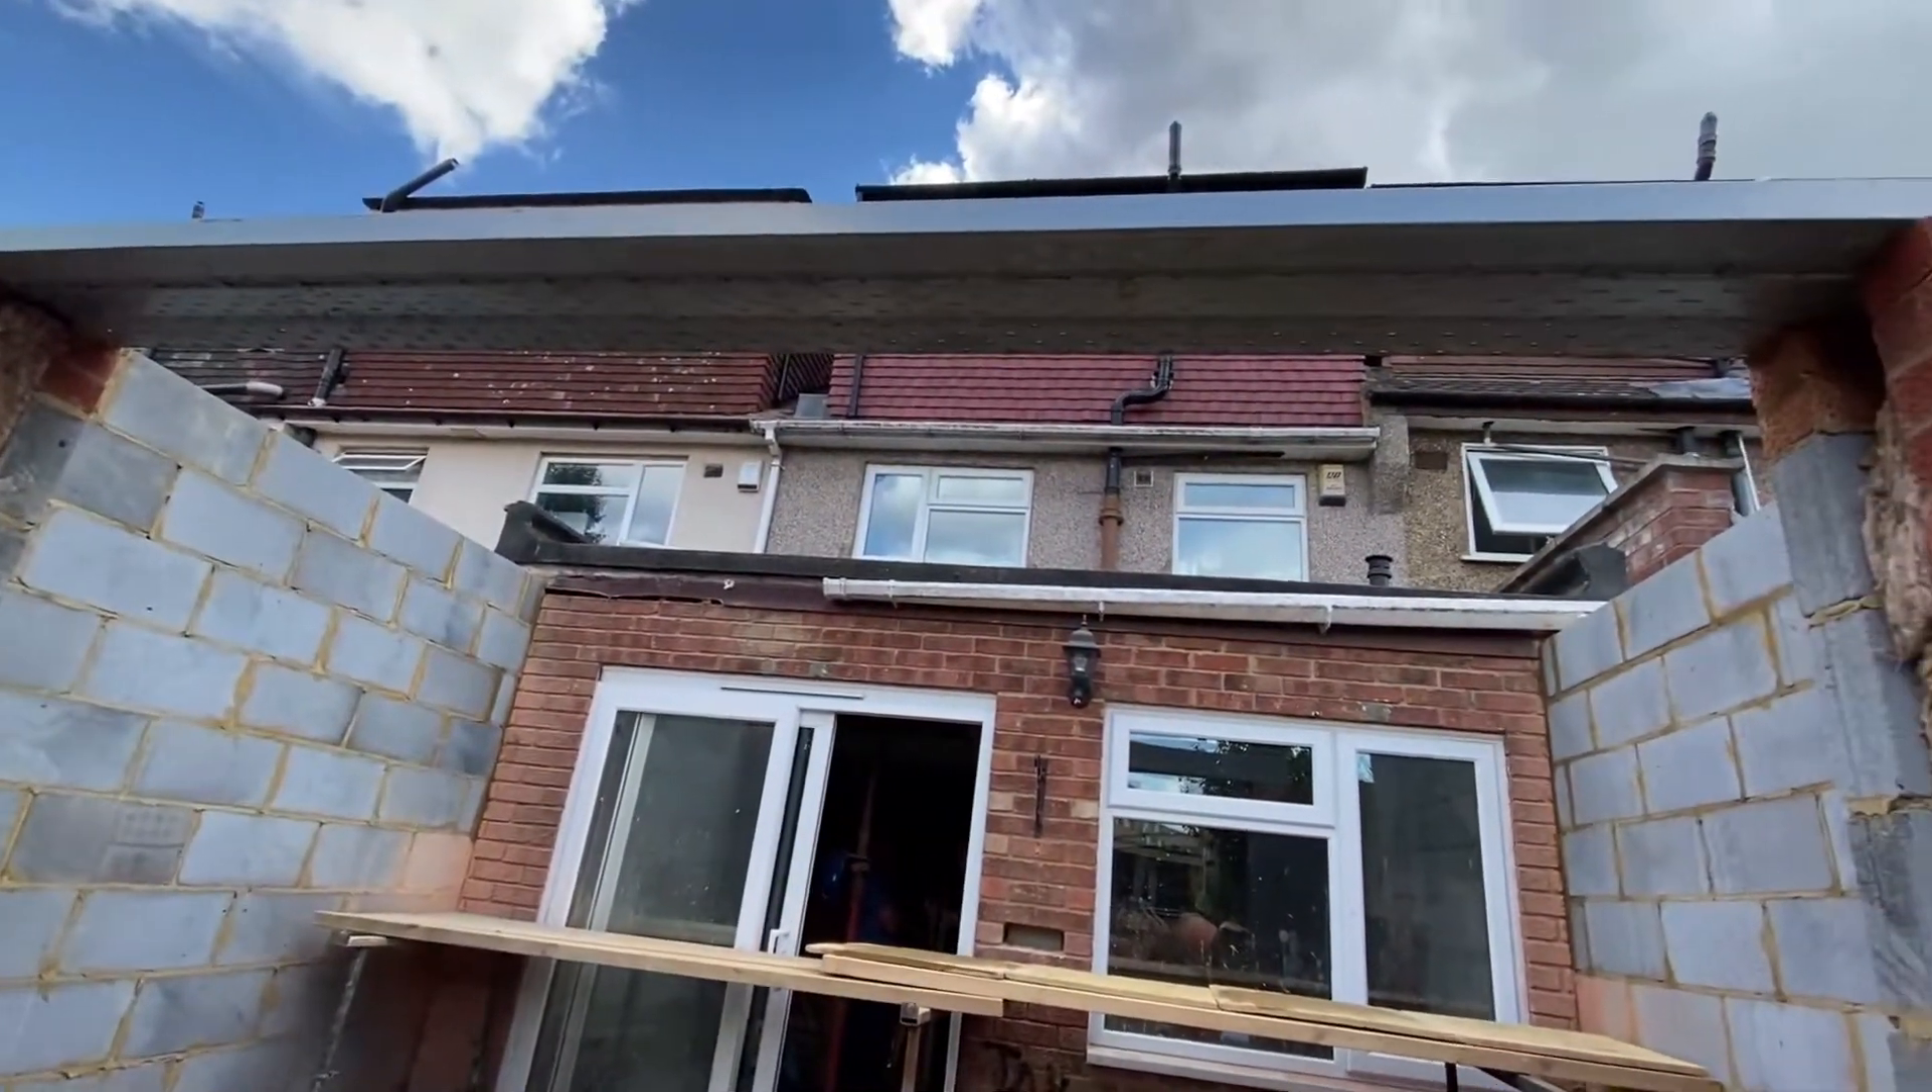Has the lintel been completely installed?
Yes.